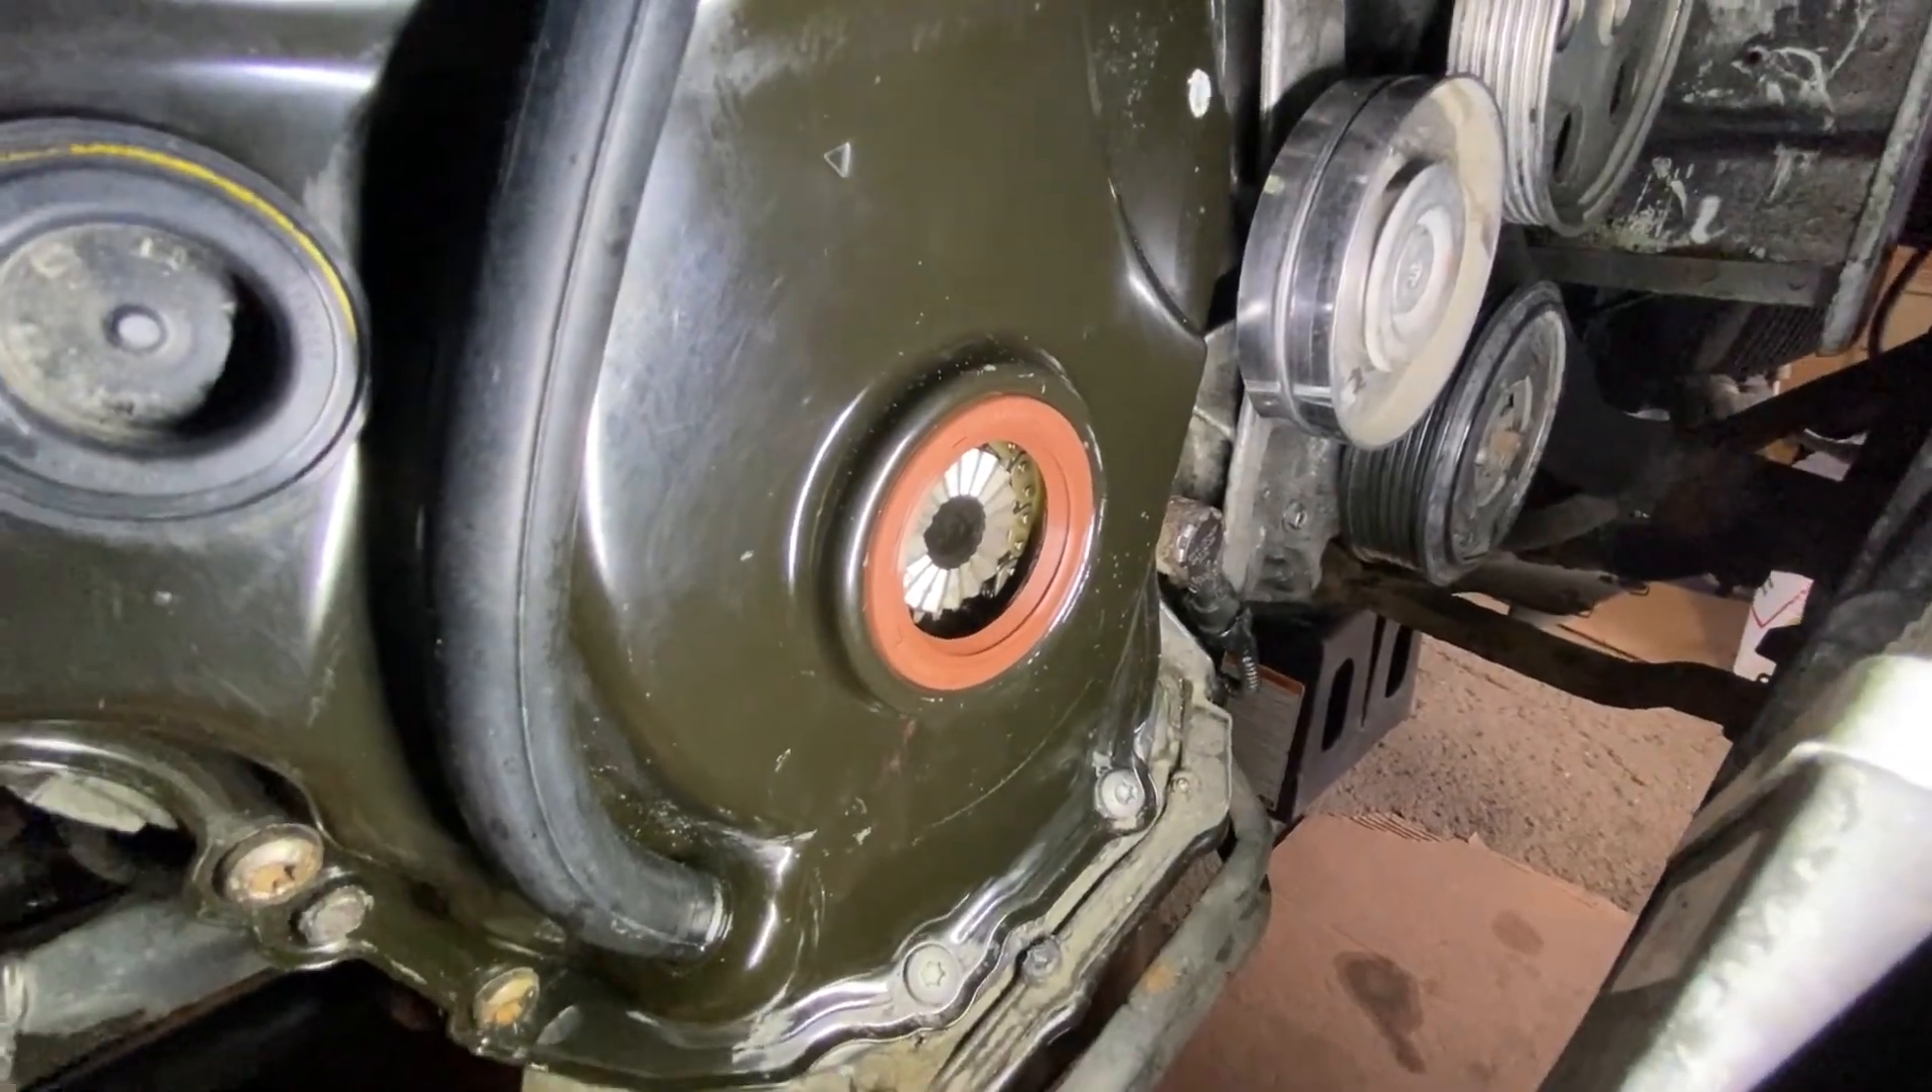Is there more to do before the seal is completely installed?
No.